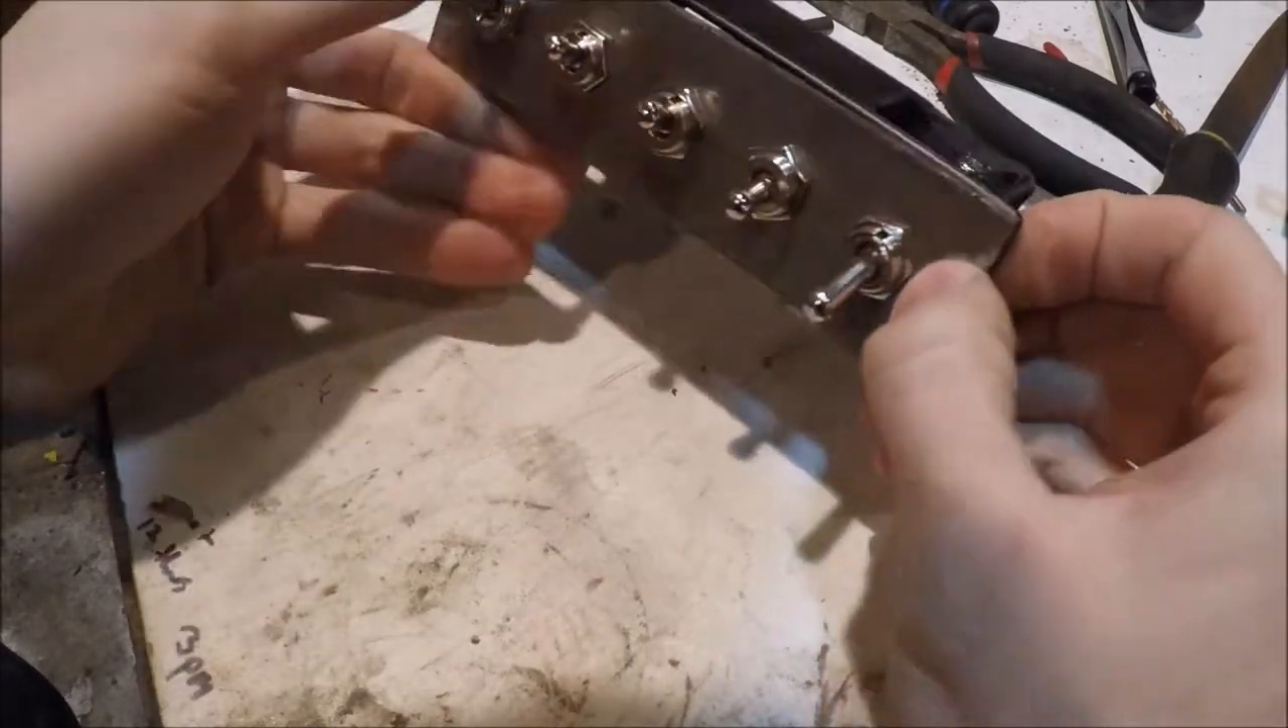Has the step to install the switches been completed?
Yes.